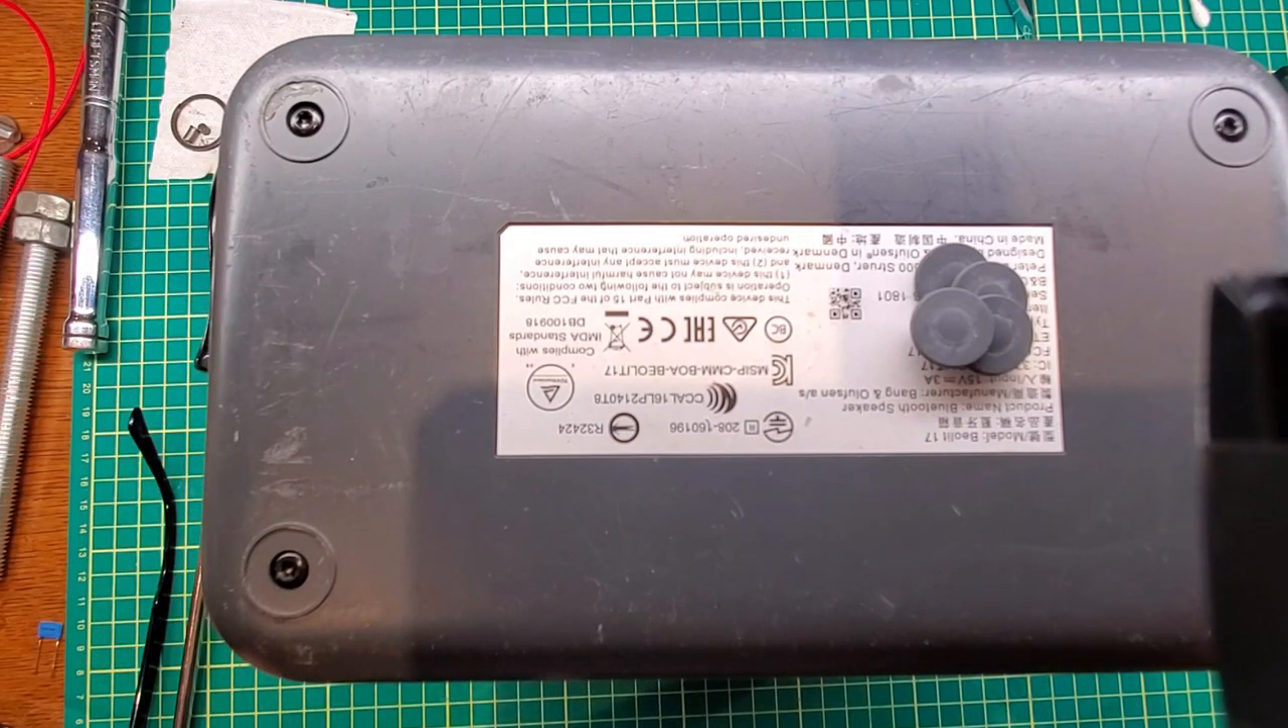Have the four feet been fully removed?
Yes.